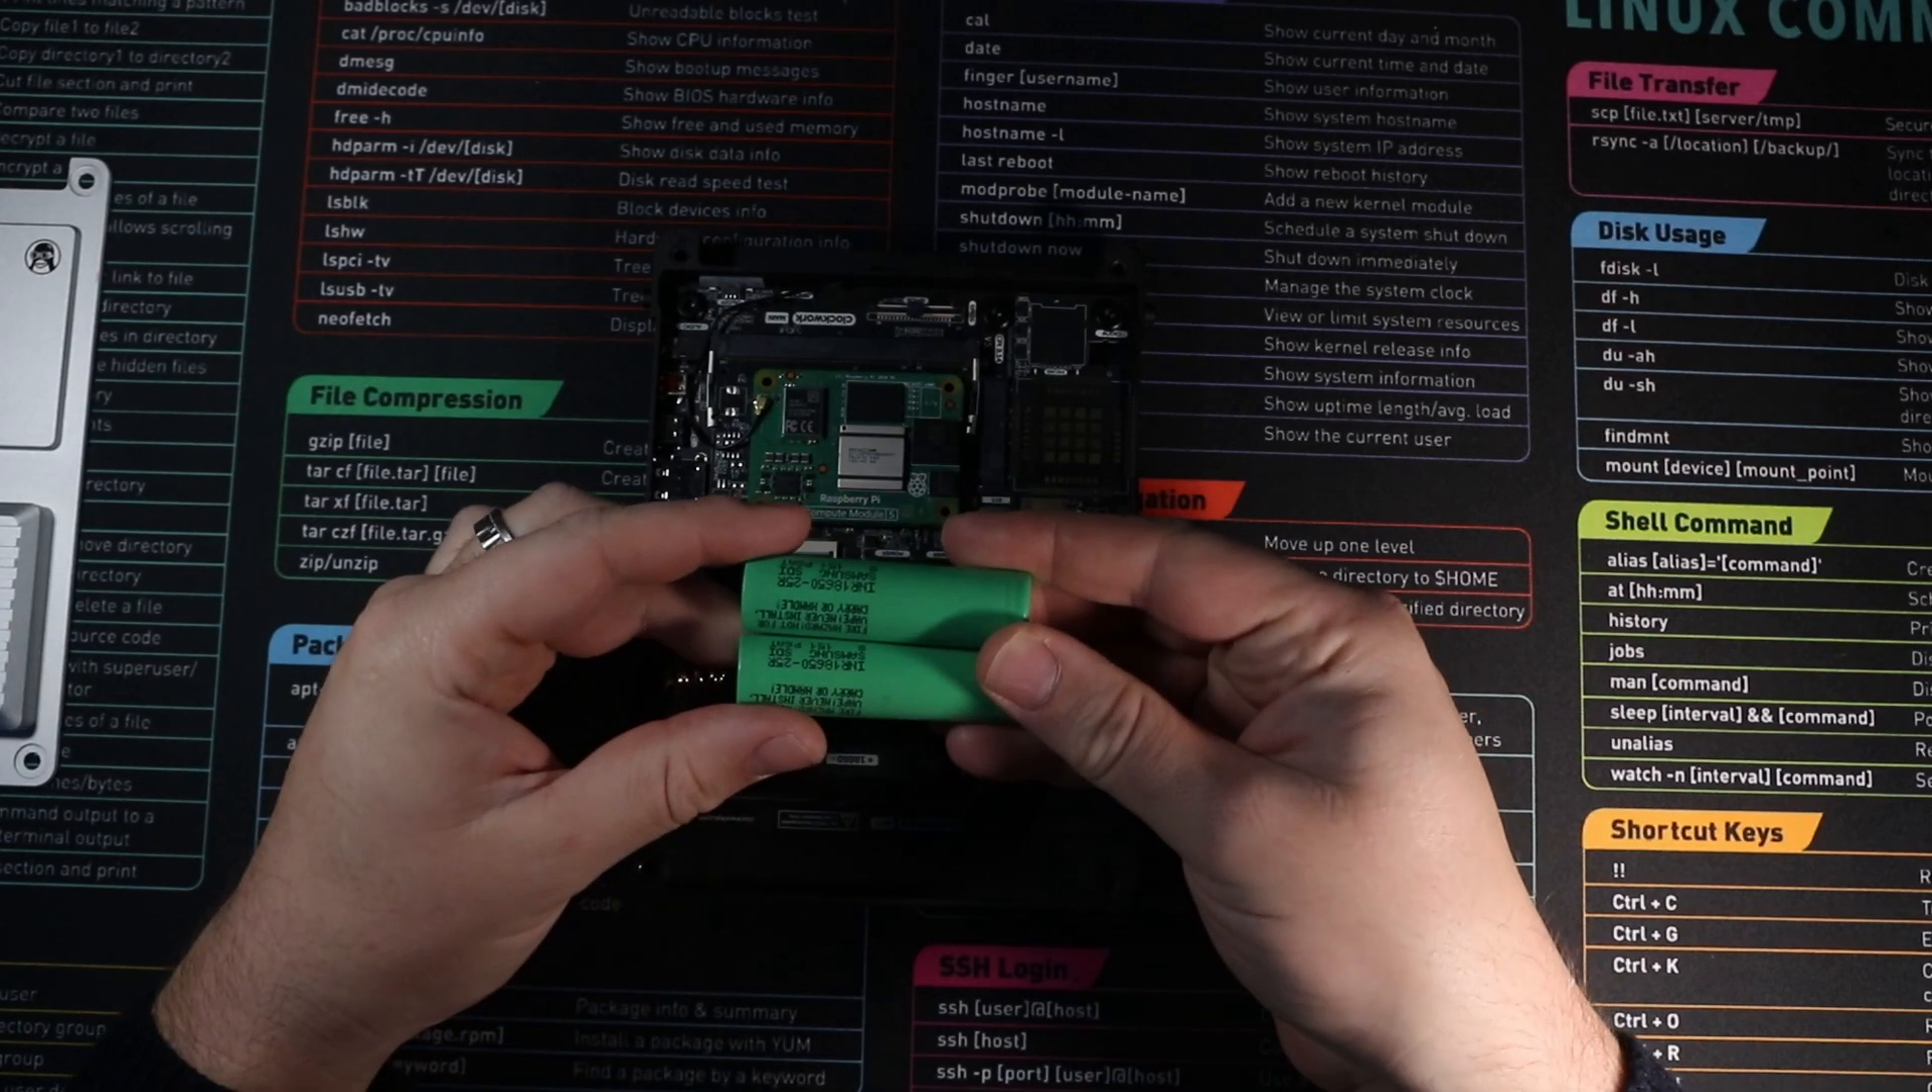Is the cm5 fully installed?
Yes.